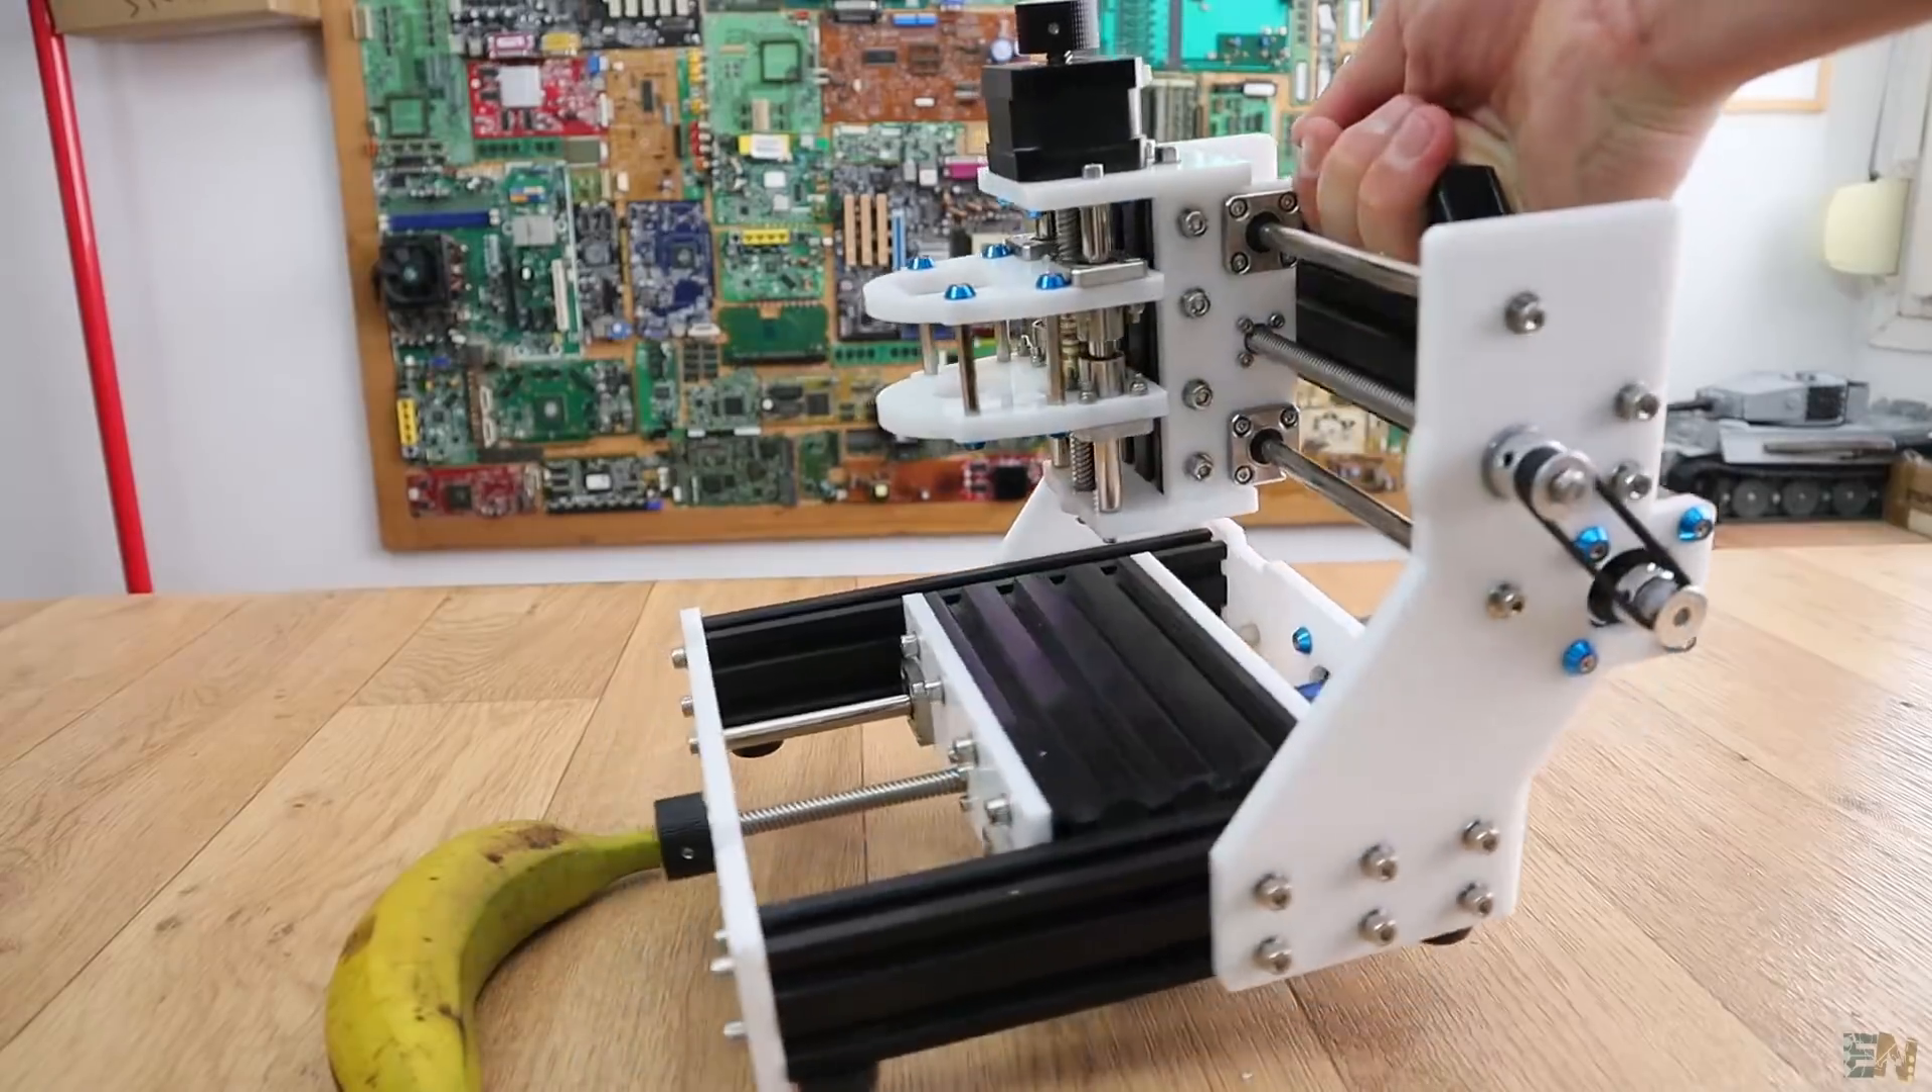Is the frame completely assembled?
Yes.